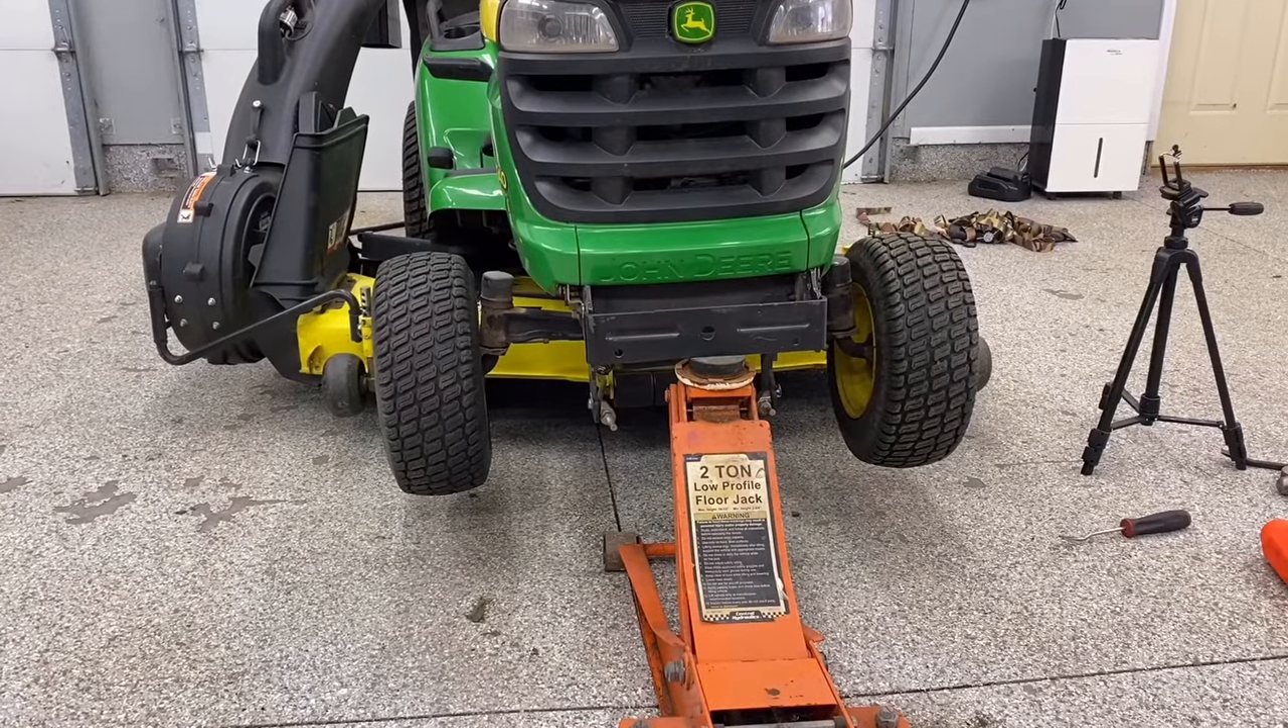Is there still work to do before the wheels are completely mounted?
No.